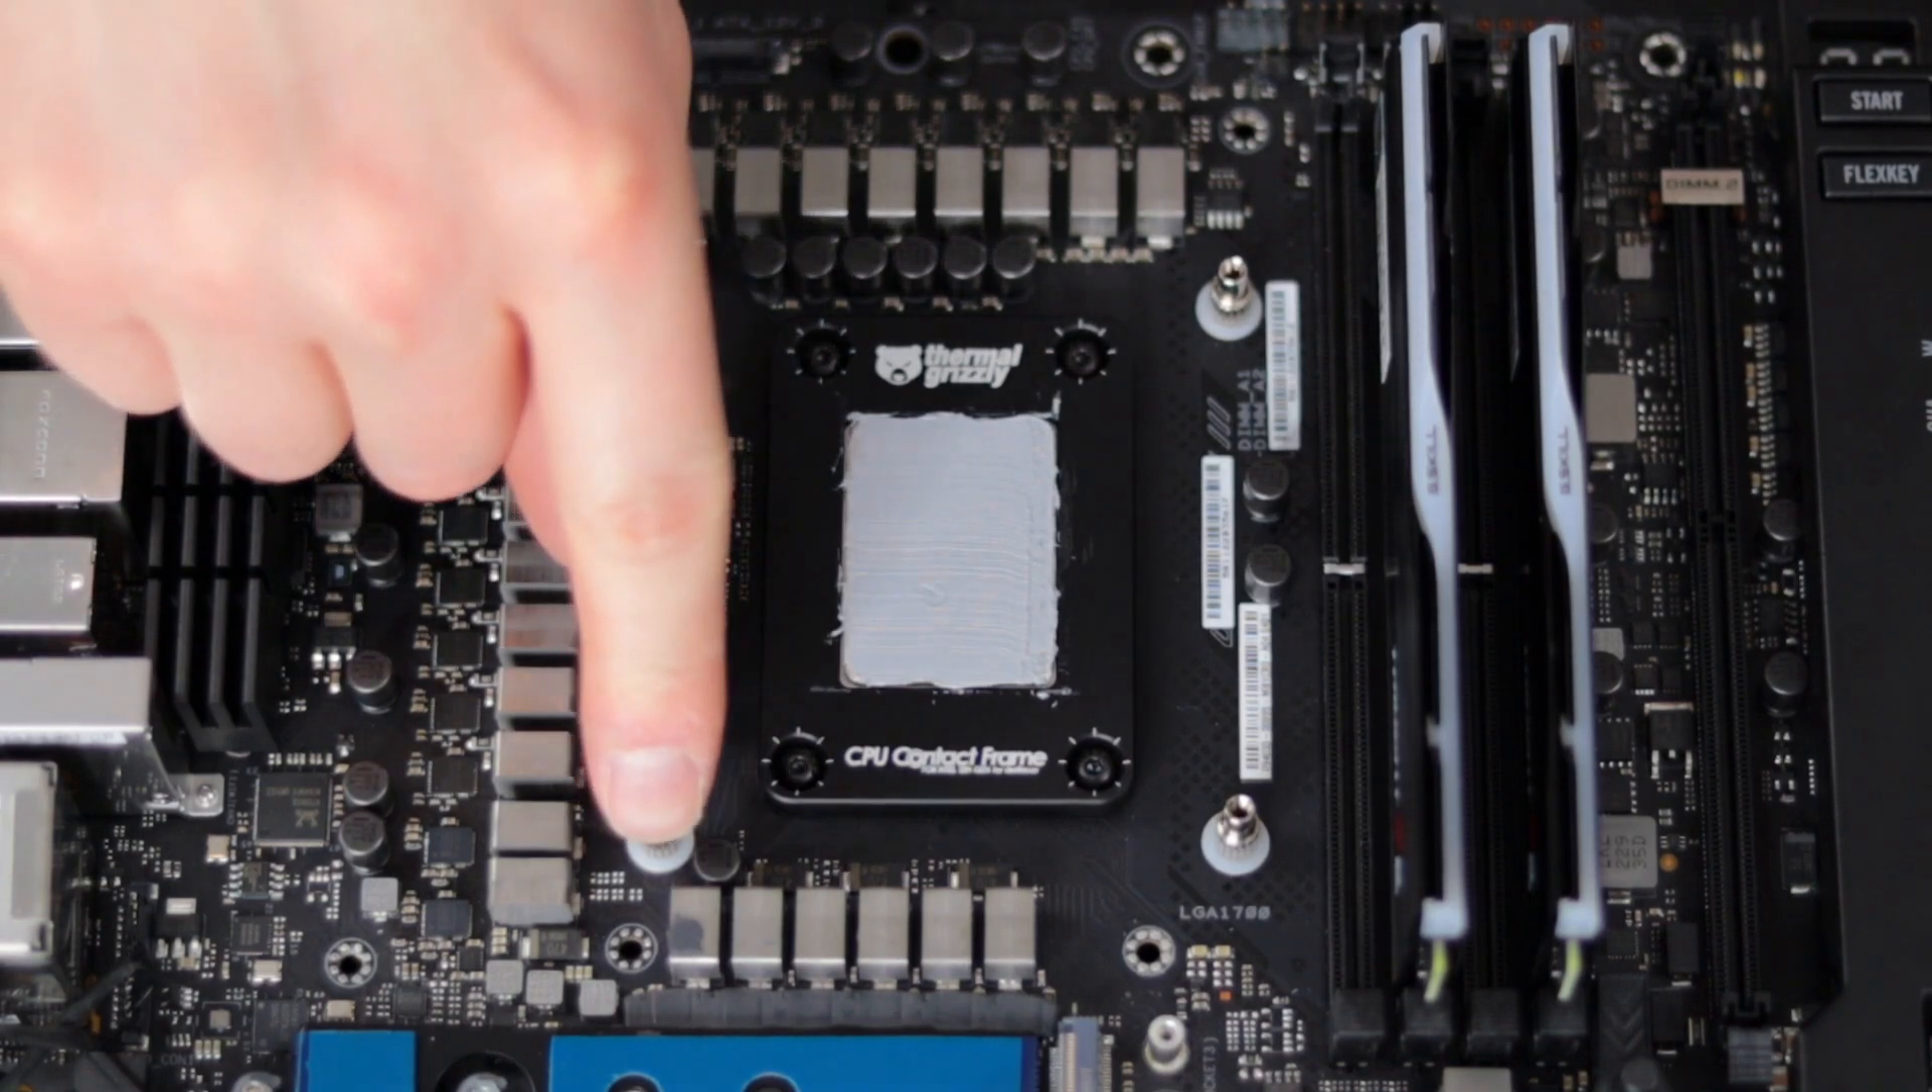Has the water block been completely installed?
No.